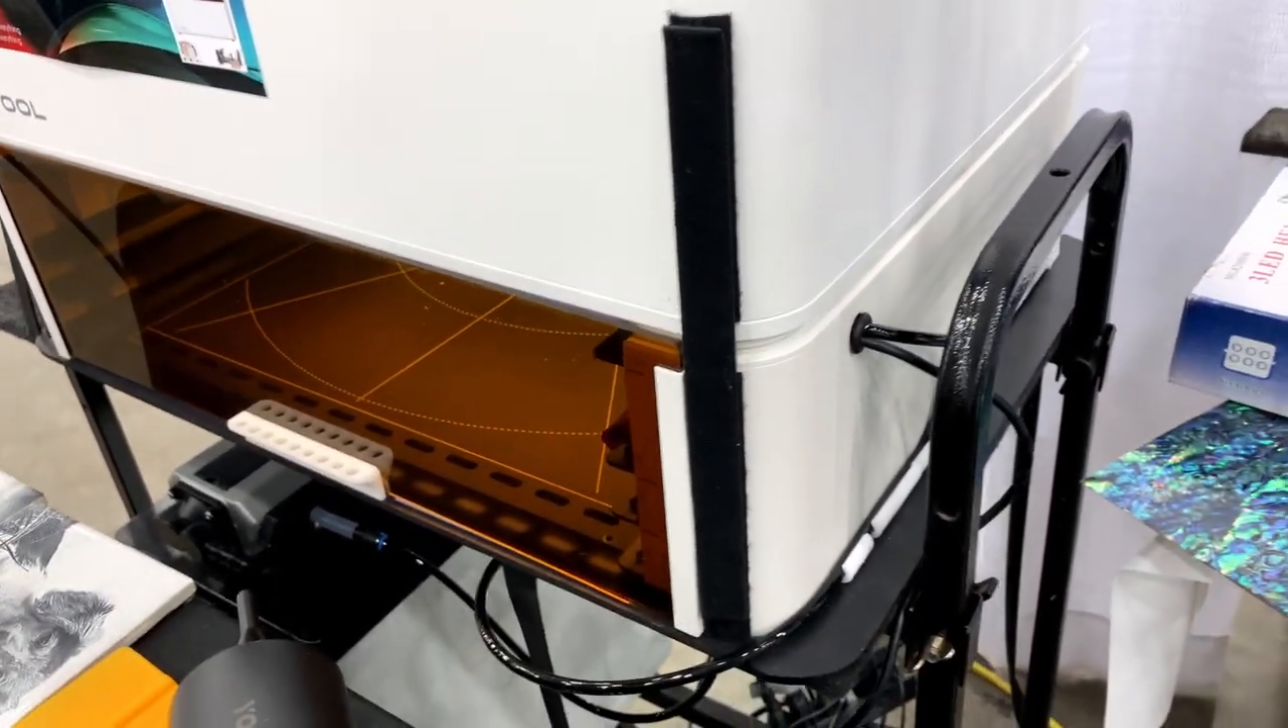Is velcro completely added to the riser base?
Yes.